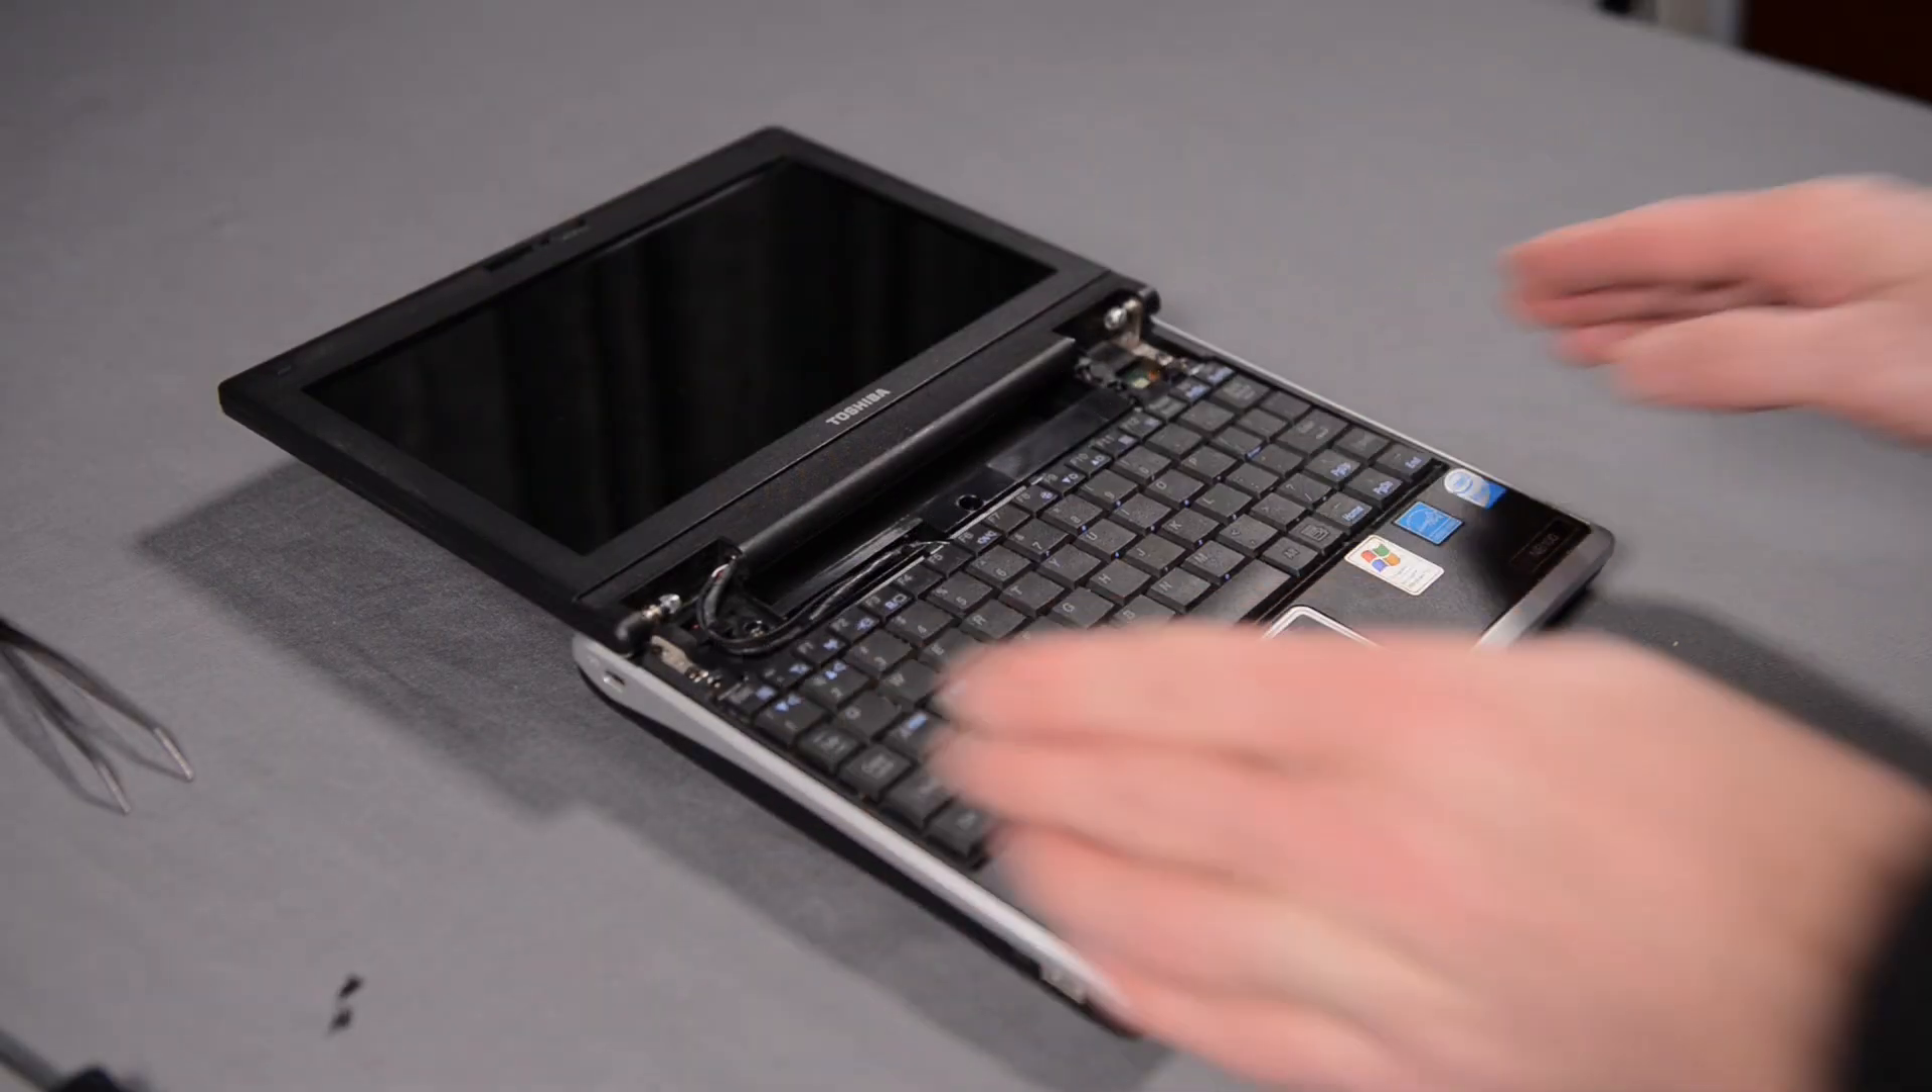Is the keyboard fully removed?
No.